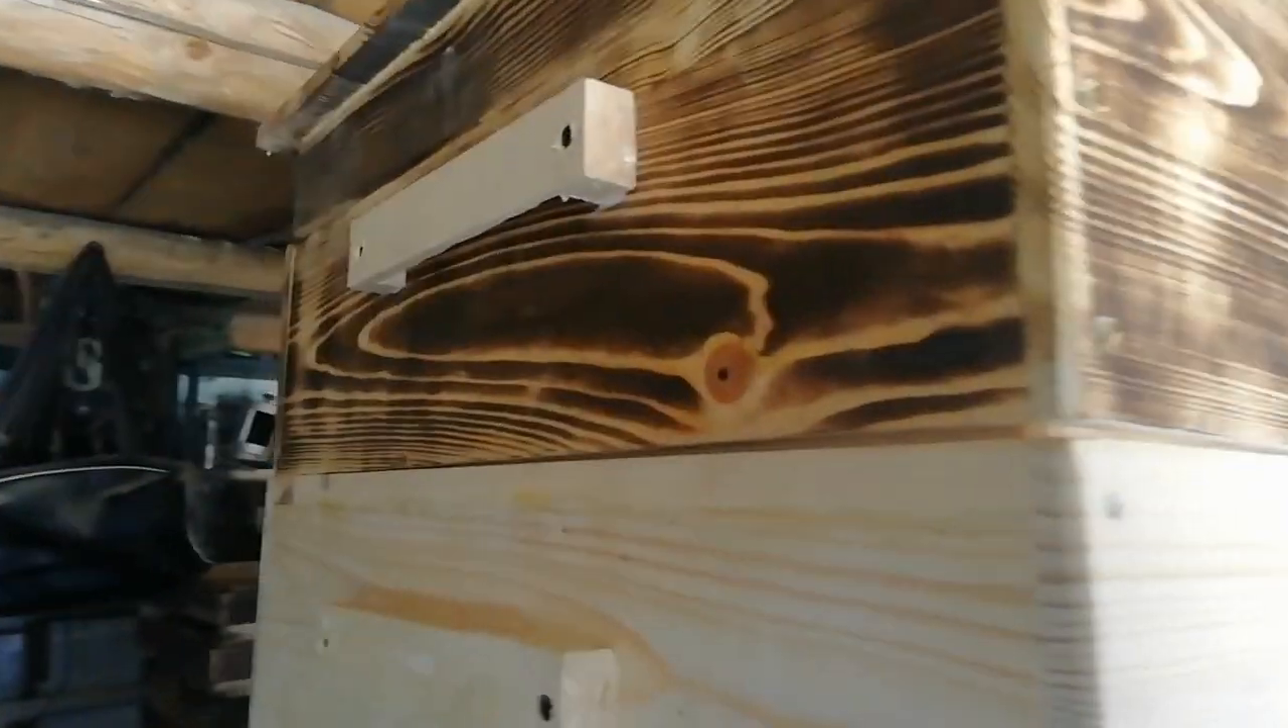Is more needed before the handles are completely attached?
No.